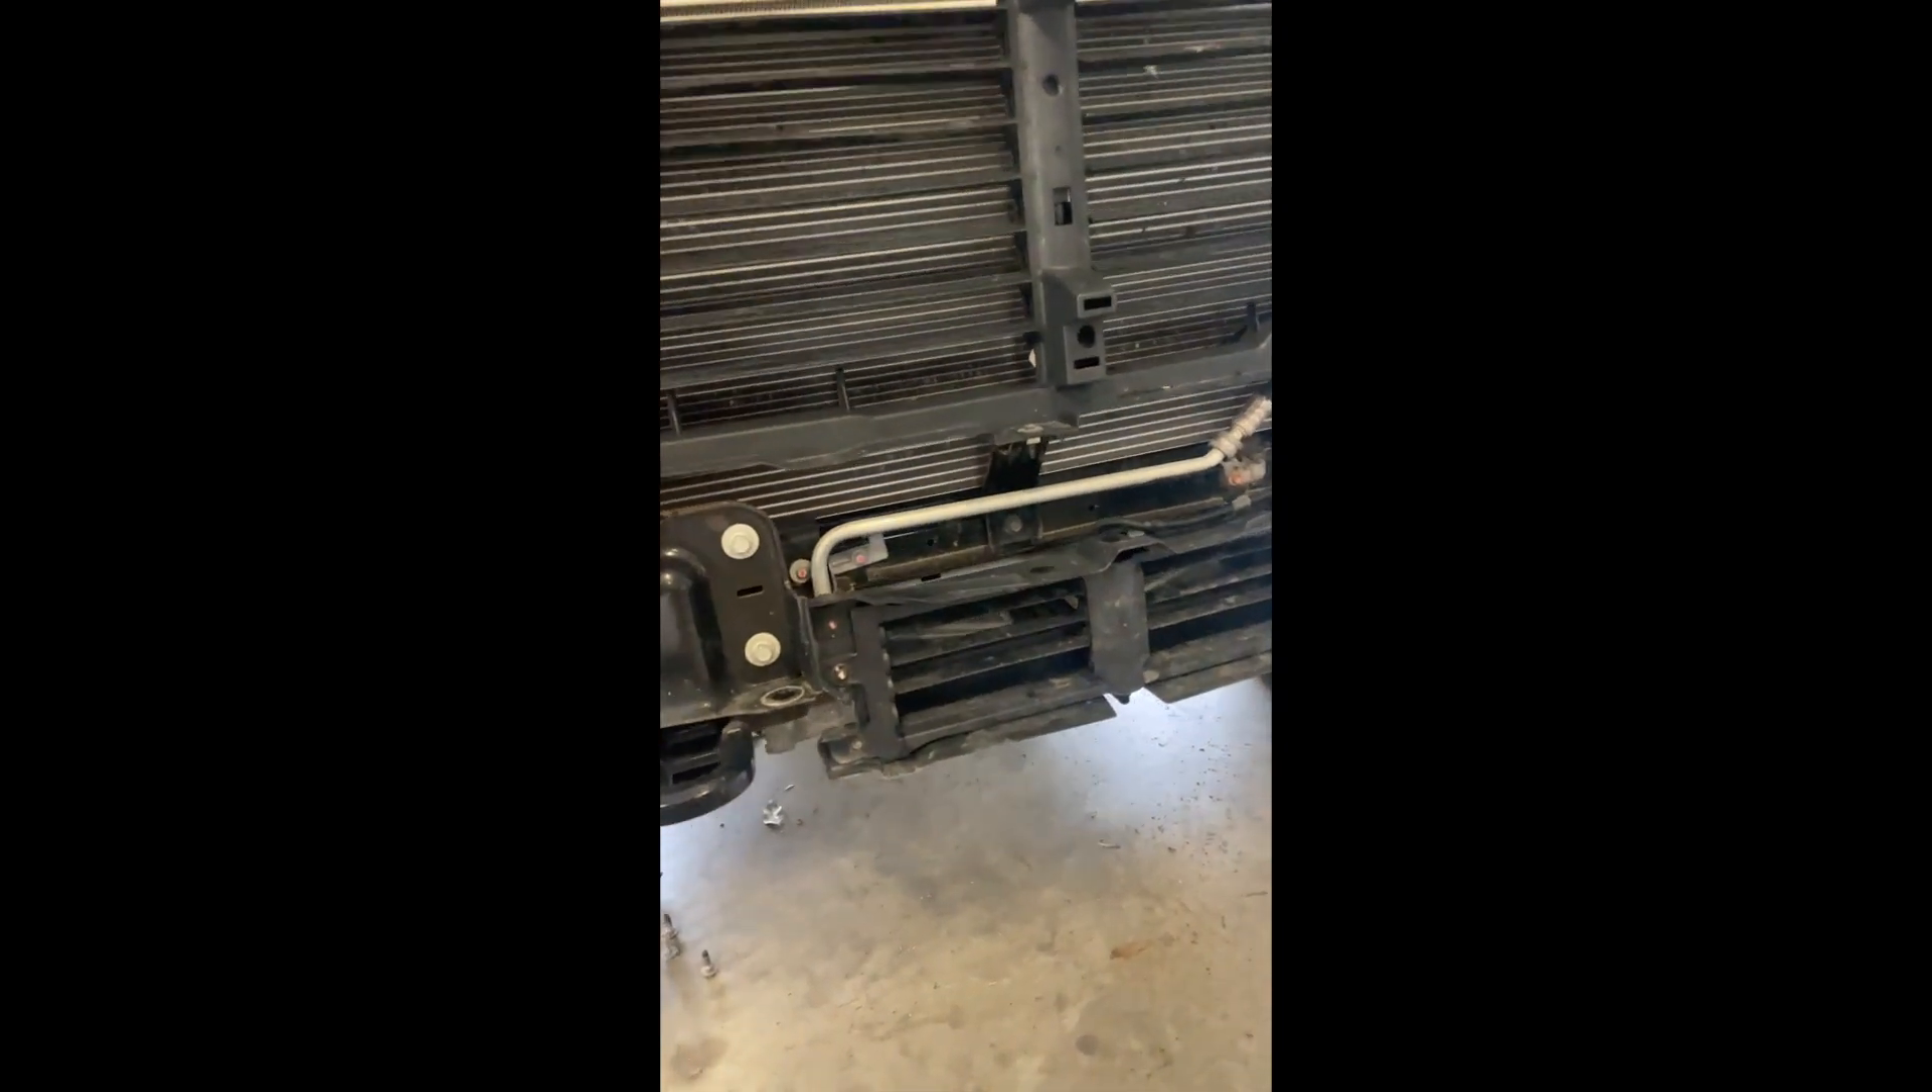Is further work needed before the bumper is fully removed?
No.